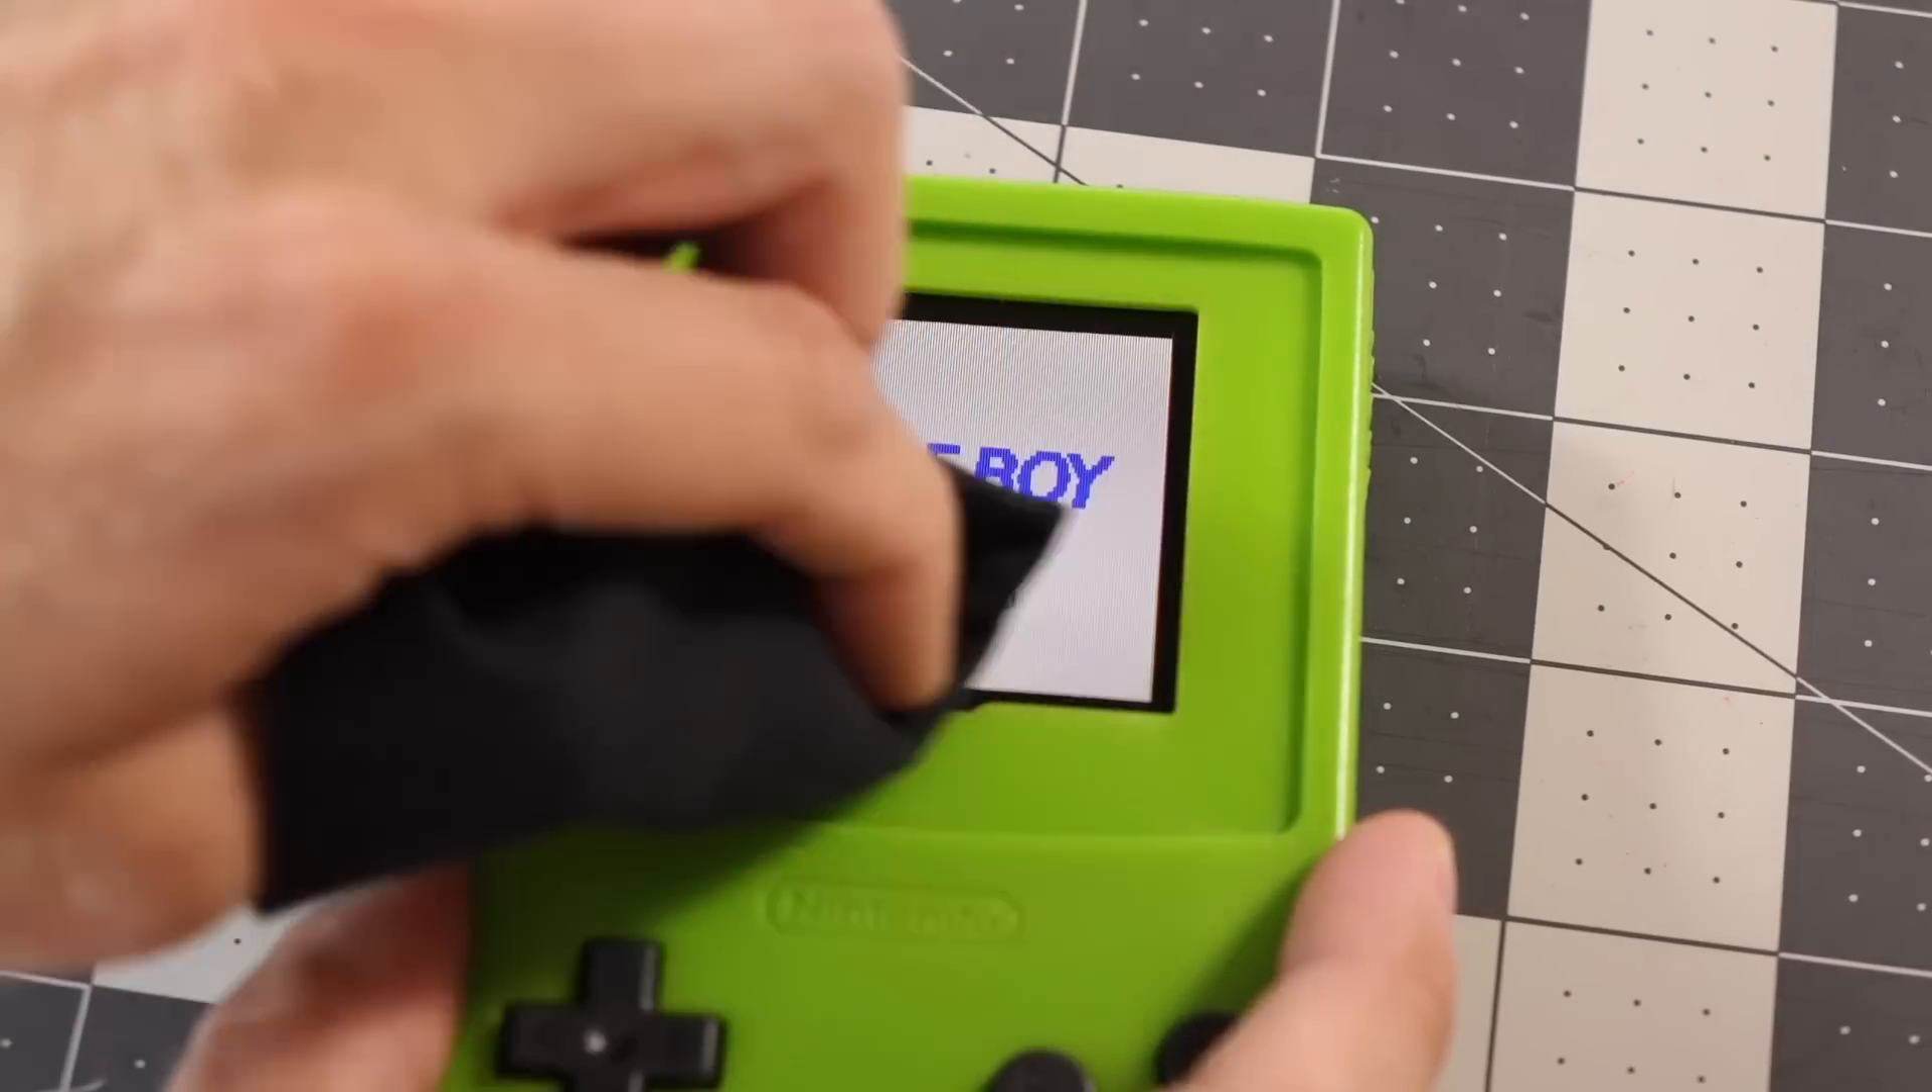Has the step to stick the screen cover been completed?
No.